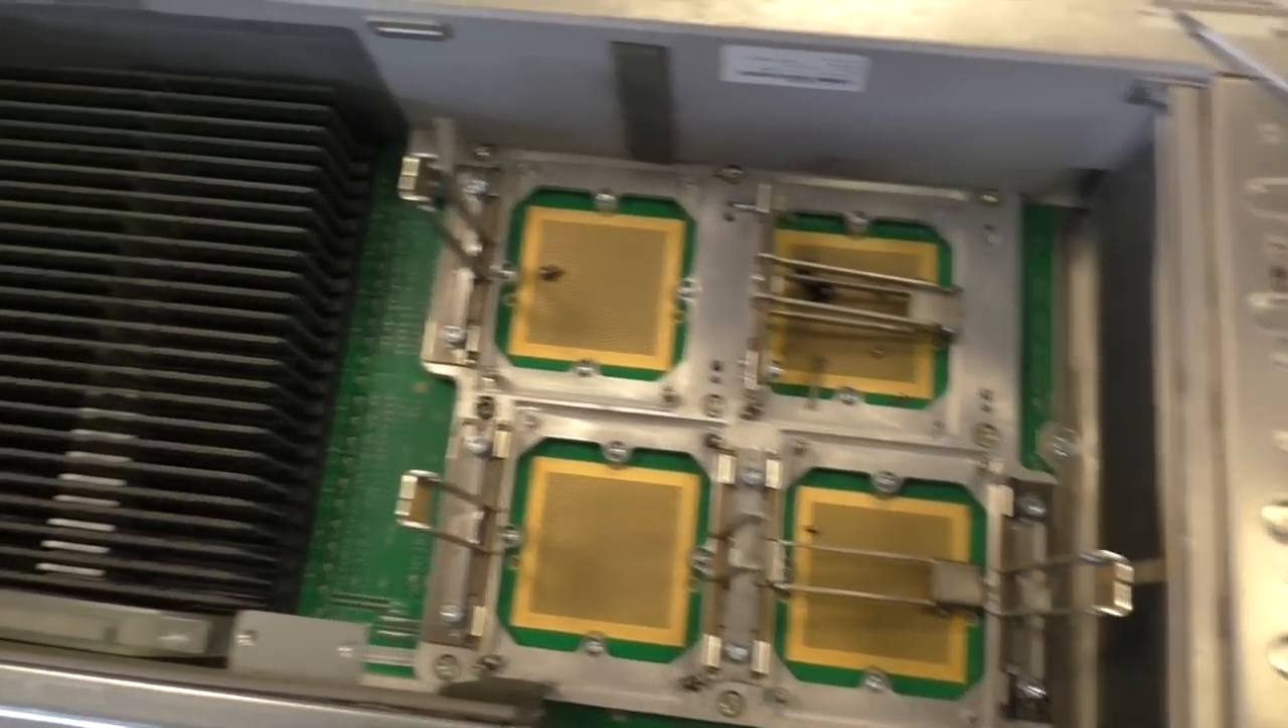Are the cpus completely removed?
Yes.